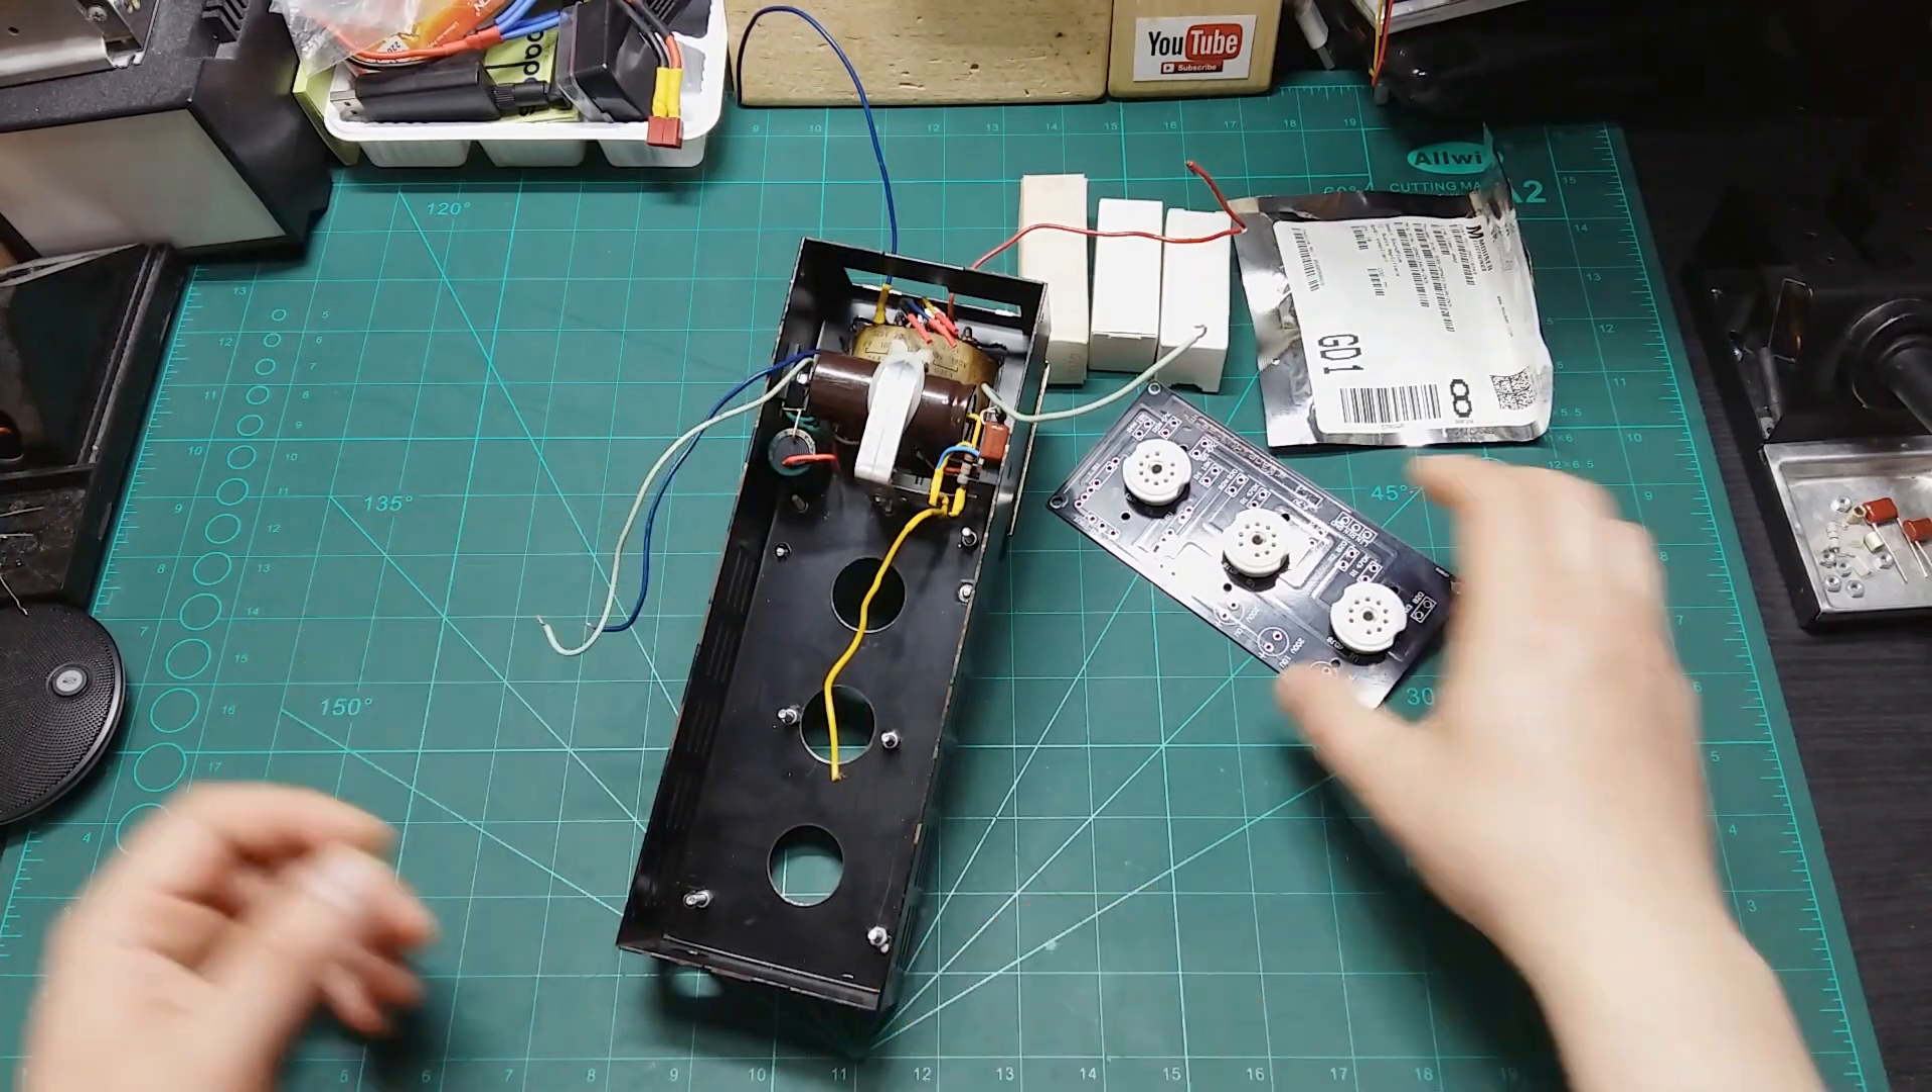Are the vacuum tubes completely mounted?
No.